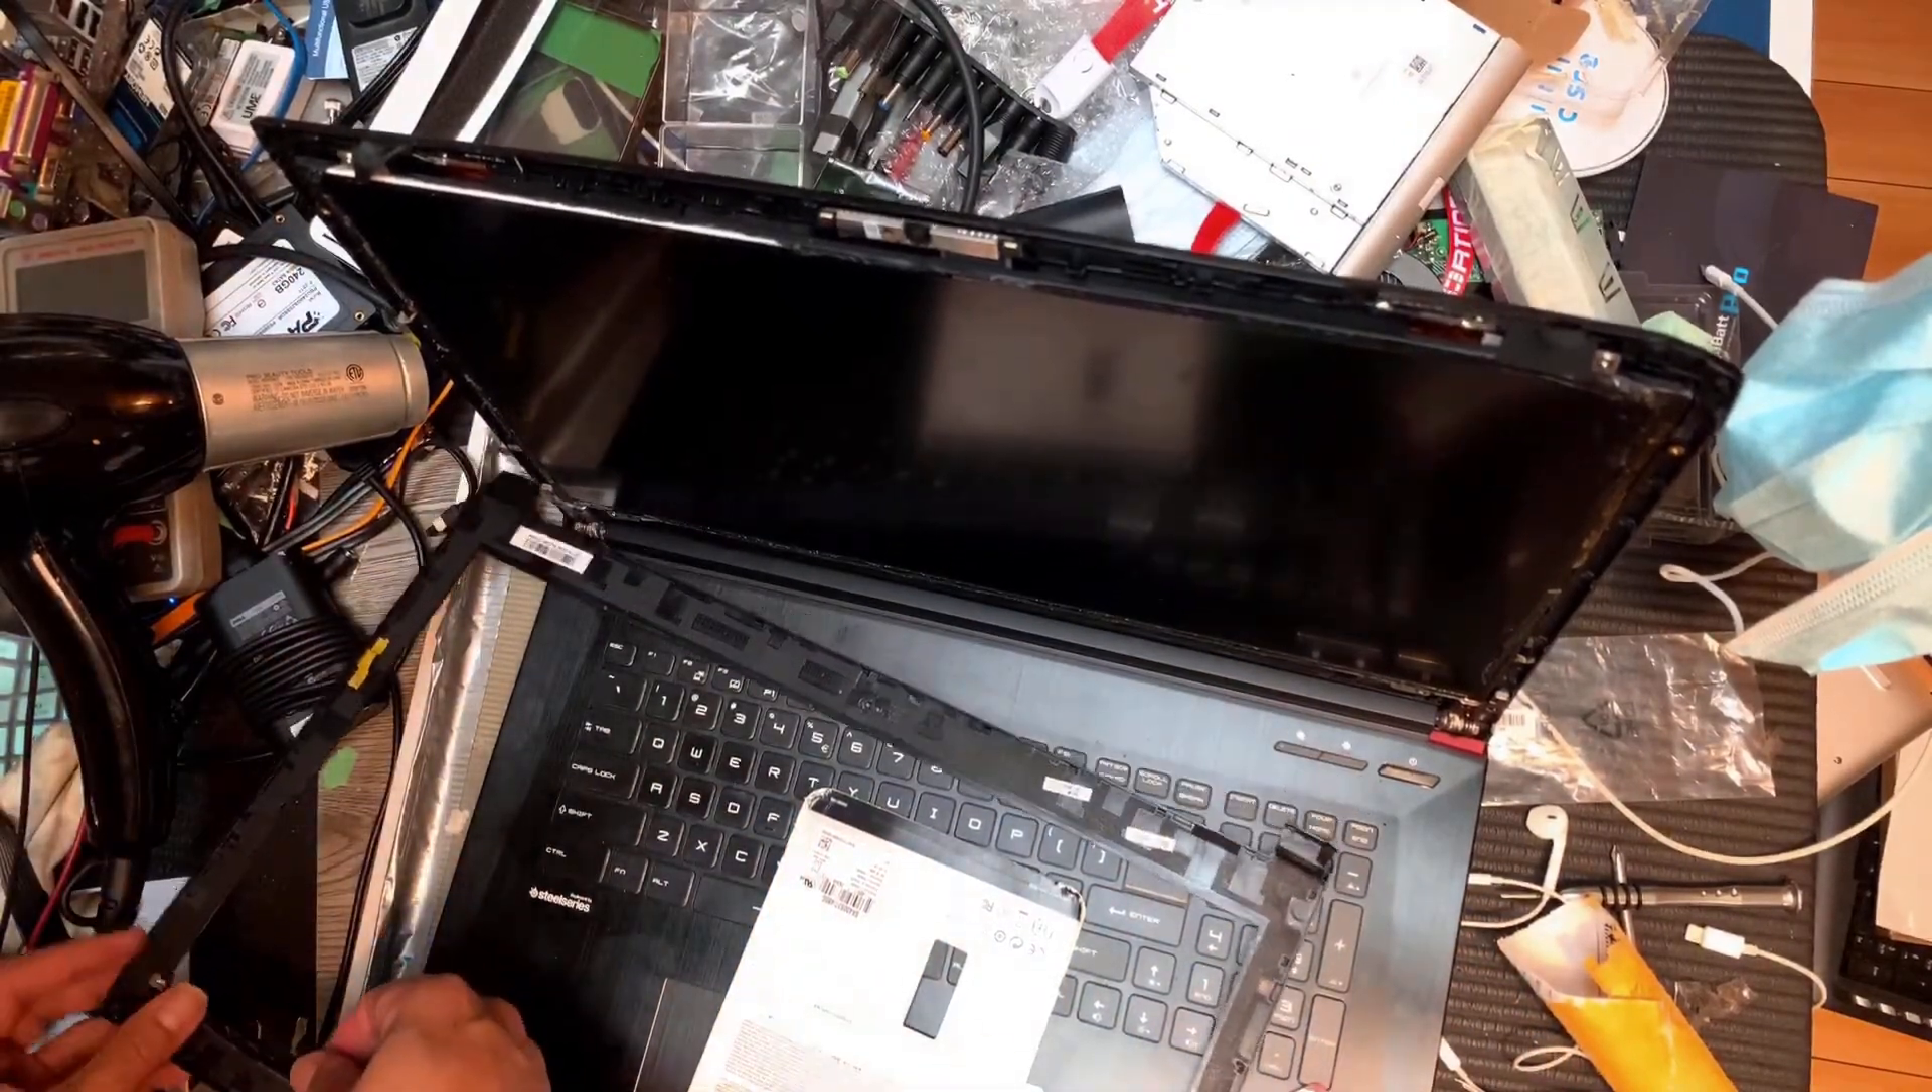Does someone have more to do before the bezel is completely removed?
No.